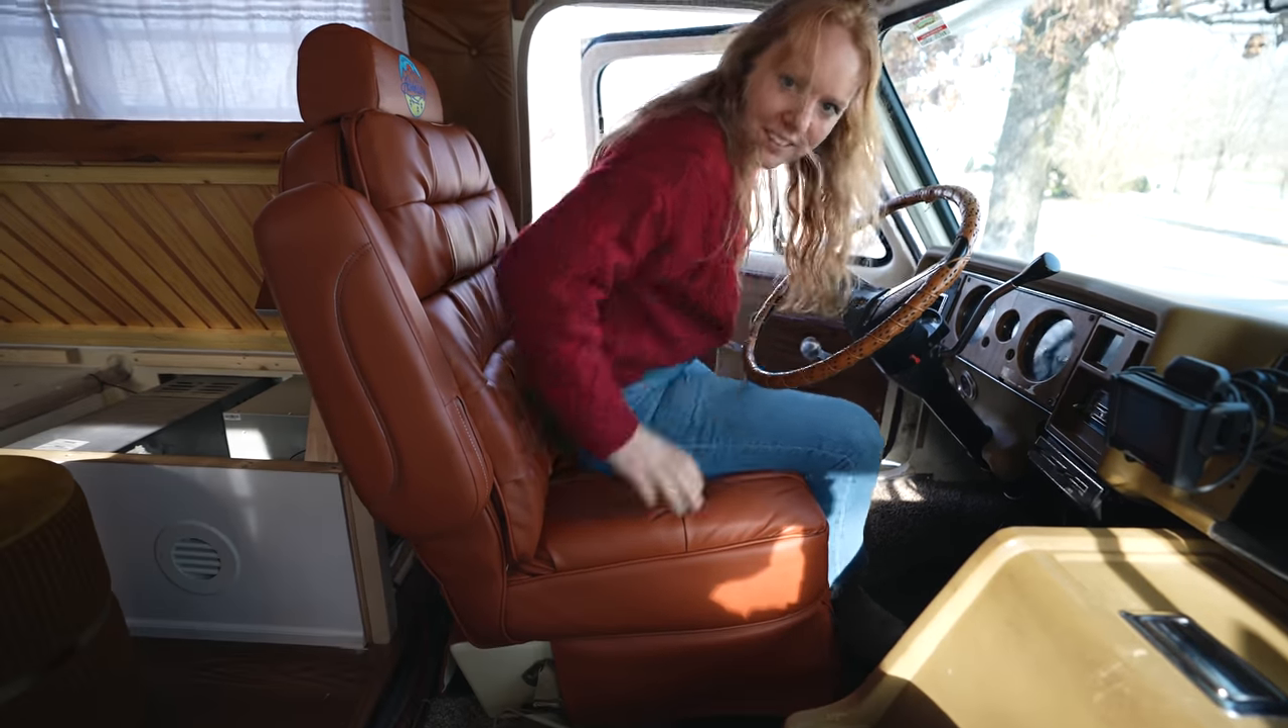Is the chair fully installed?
Yes.